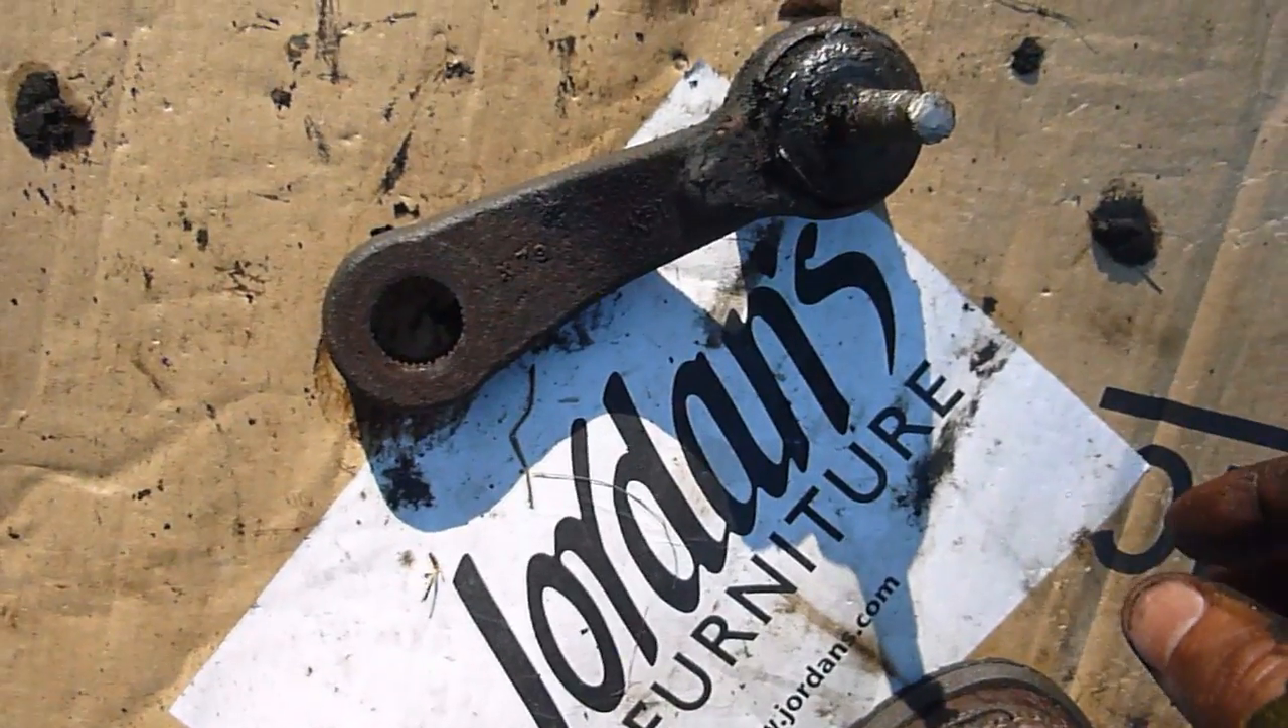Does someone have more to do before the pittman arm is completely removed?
No.